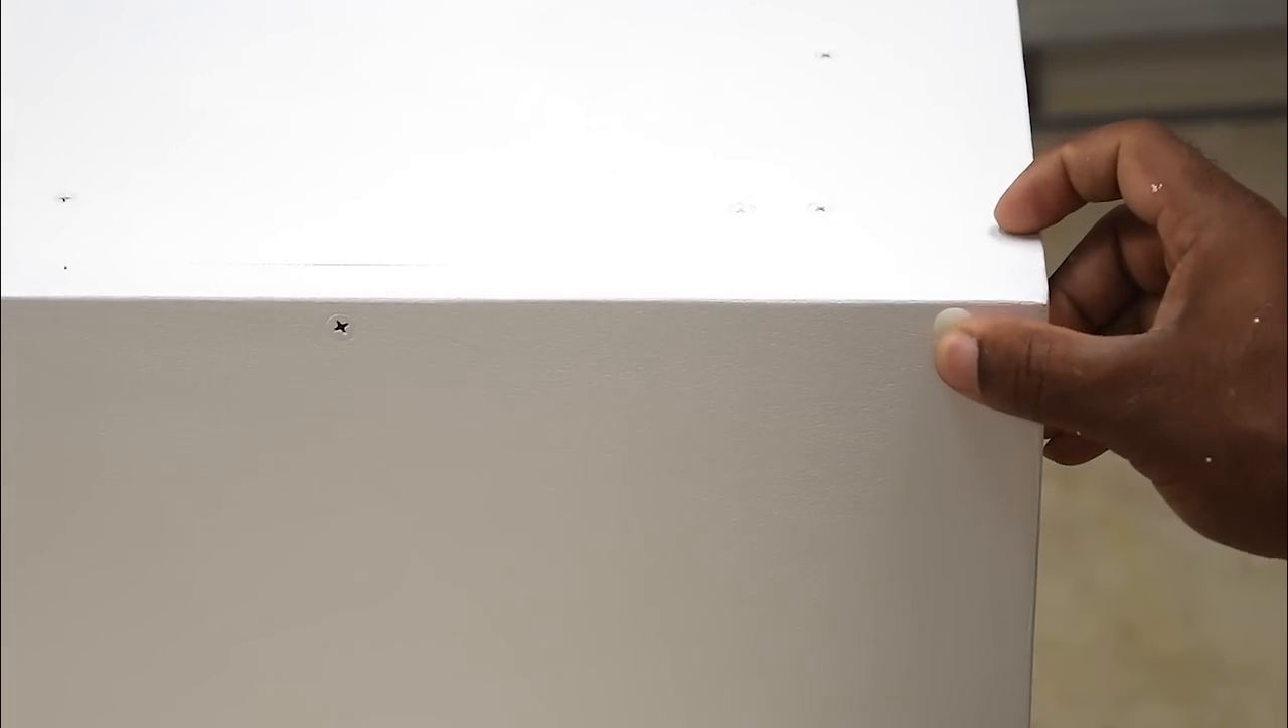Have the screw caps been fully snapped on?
No.